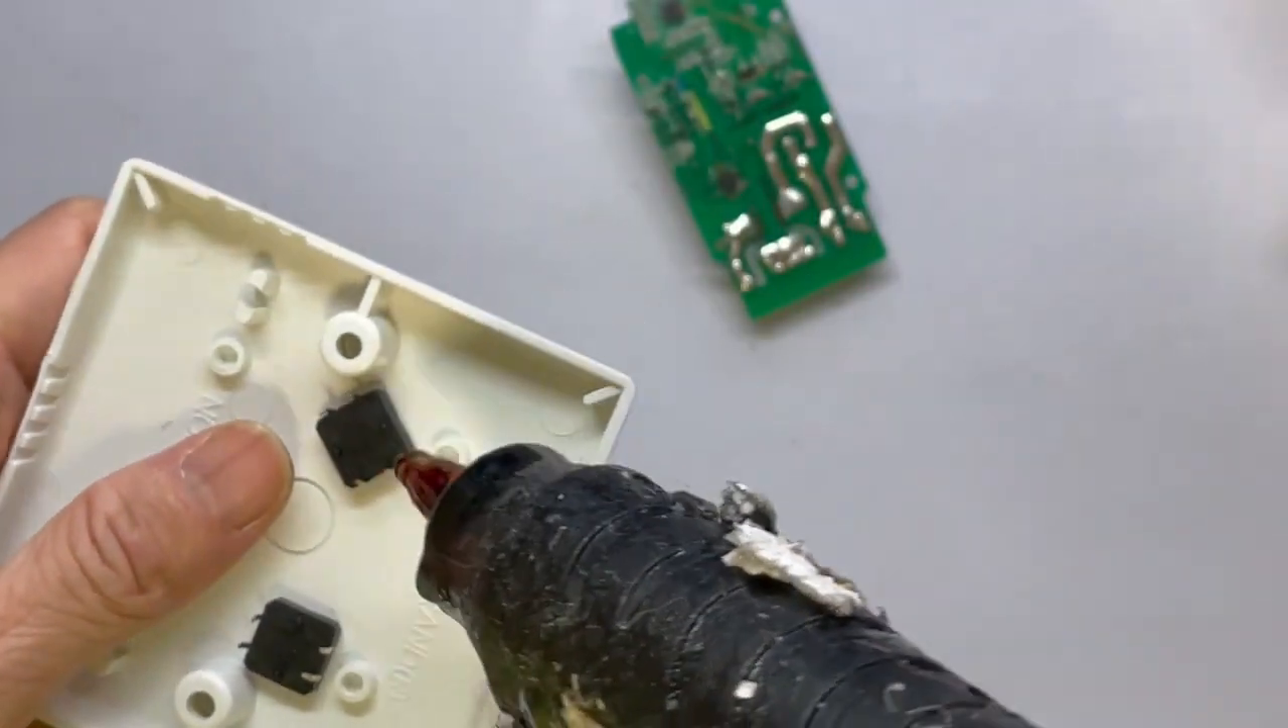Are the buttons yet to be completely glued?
Yes.